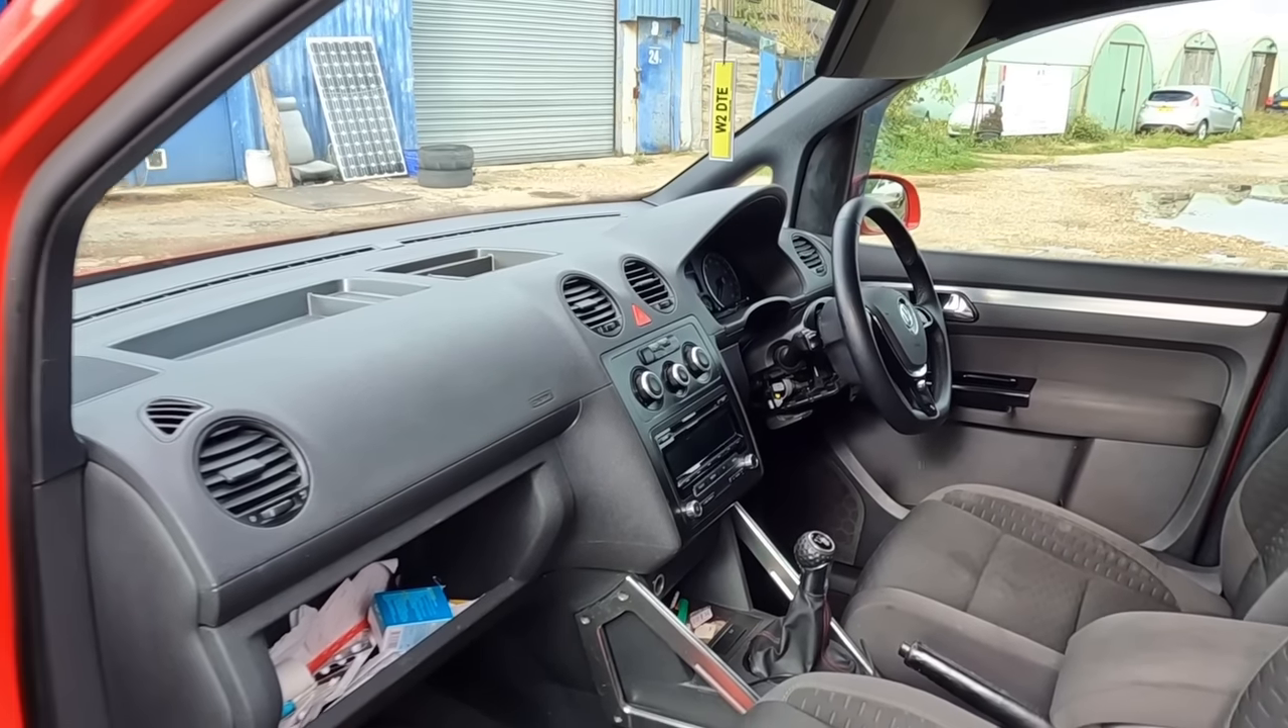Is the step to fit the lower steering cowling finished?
No.